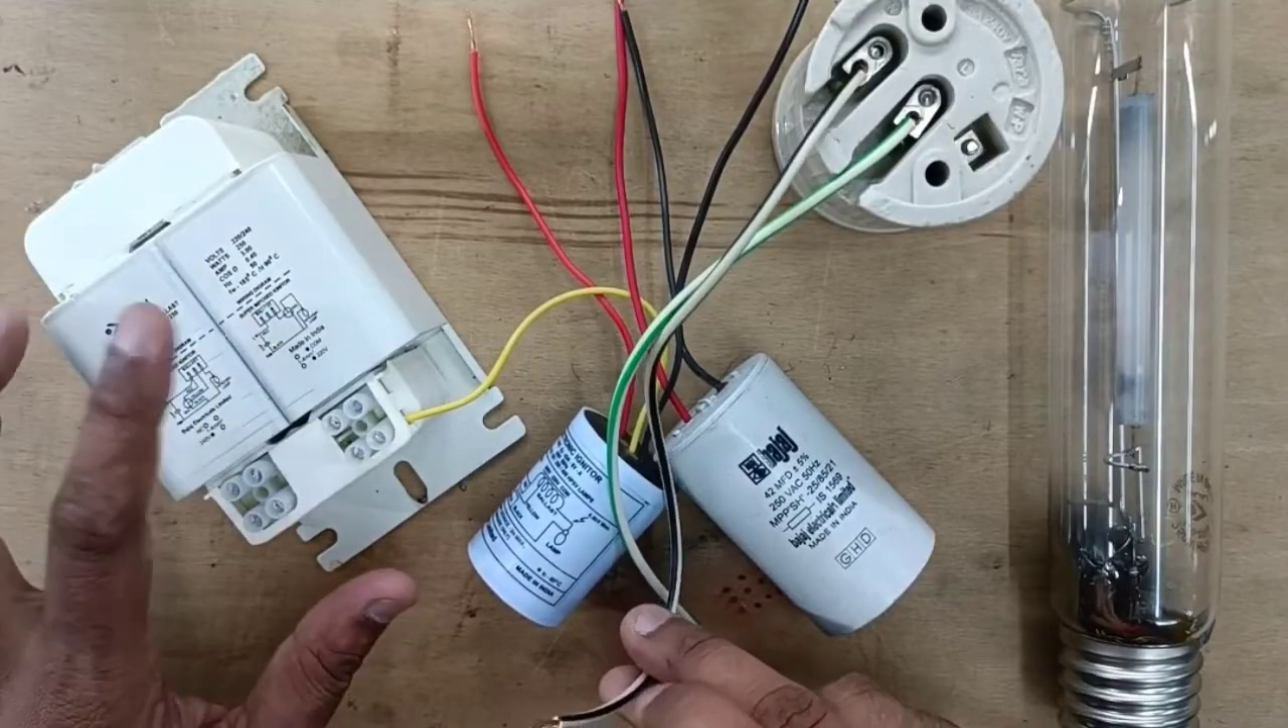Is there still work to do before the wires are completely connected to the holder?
No.